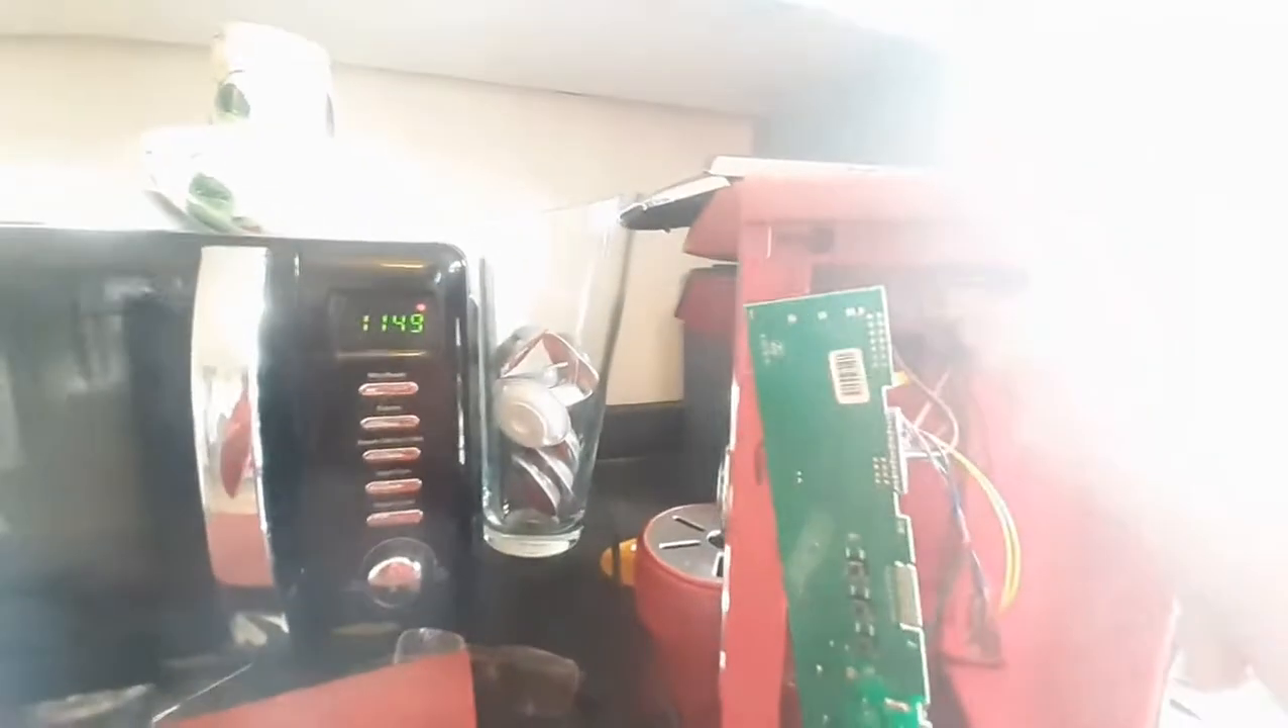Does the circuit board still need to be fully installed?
Yes.